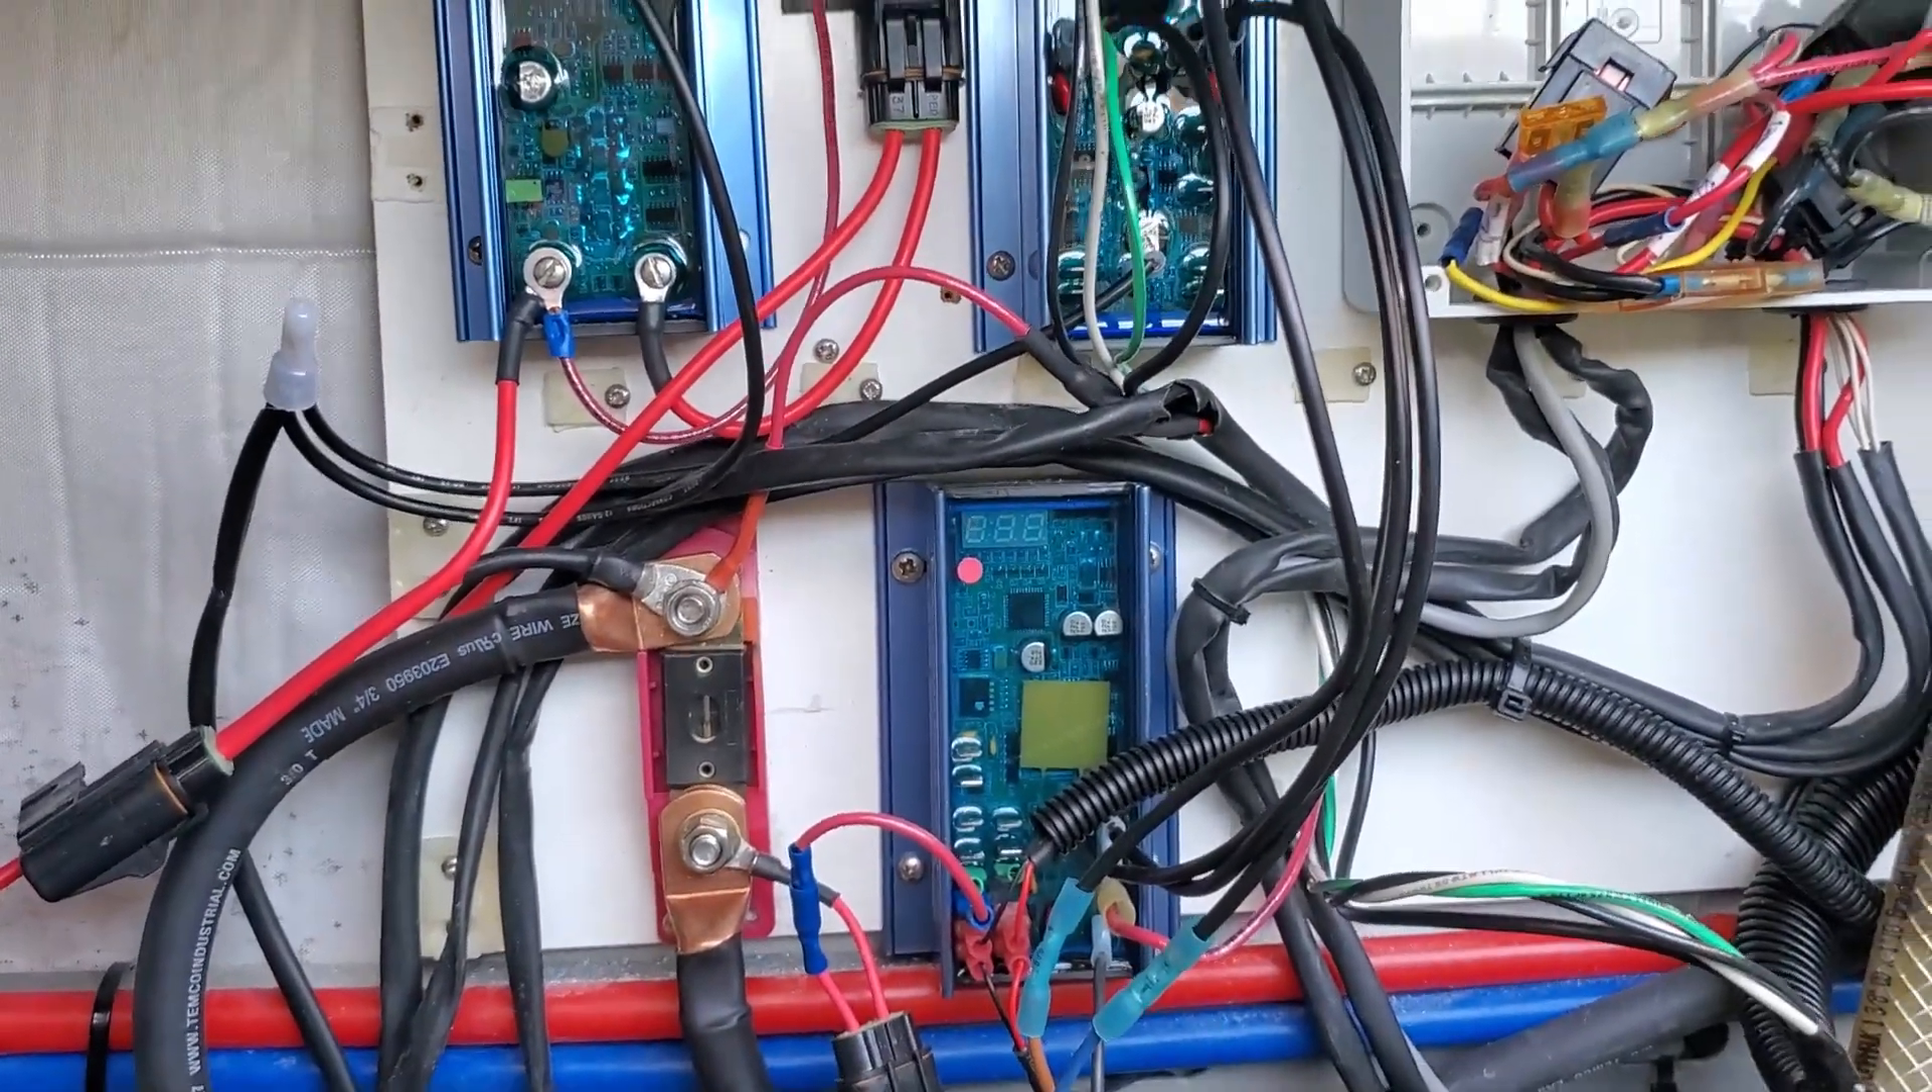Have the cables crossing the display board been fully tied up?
No.